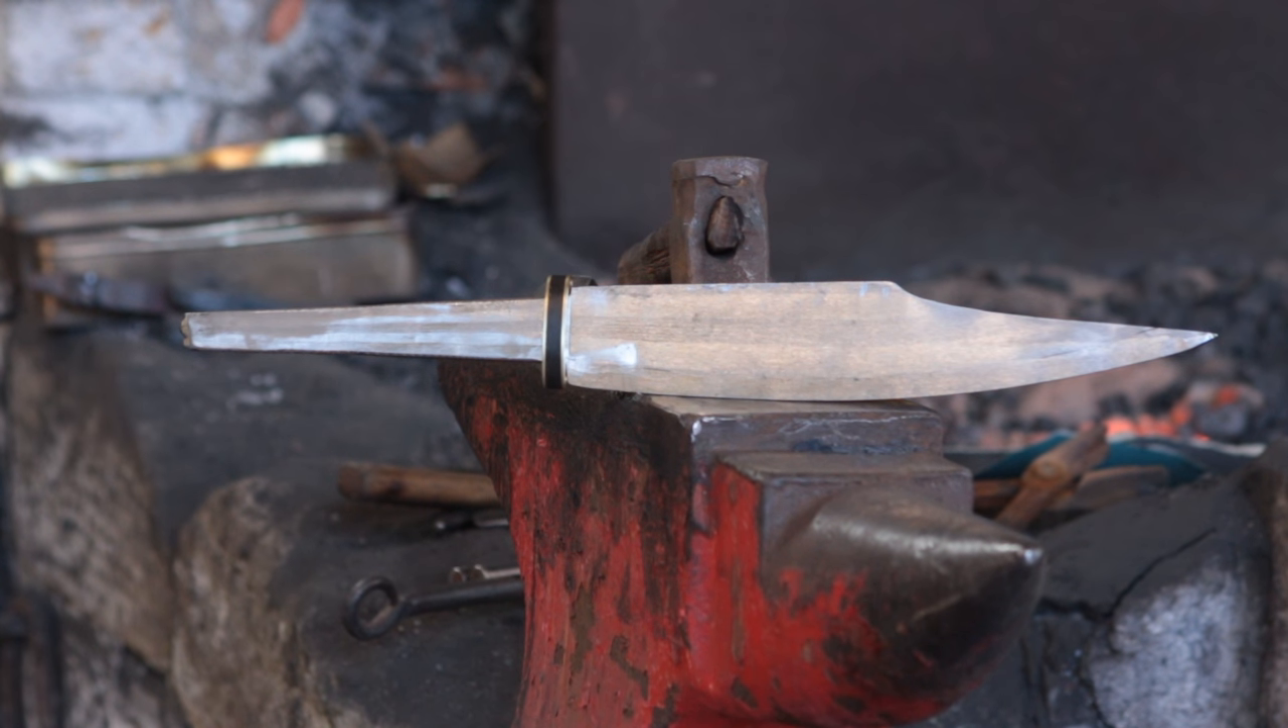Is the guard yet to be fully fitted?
No.